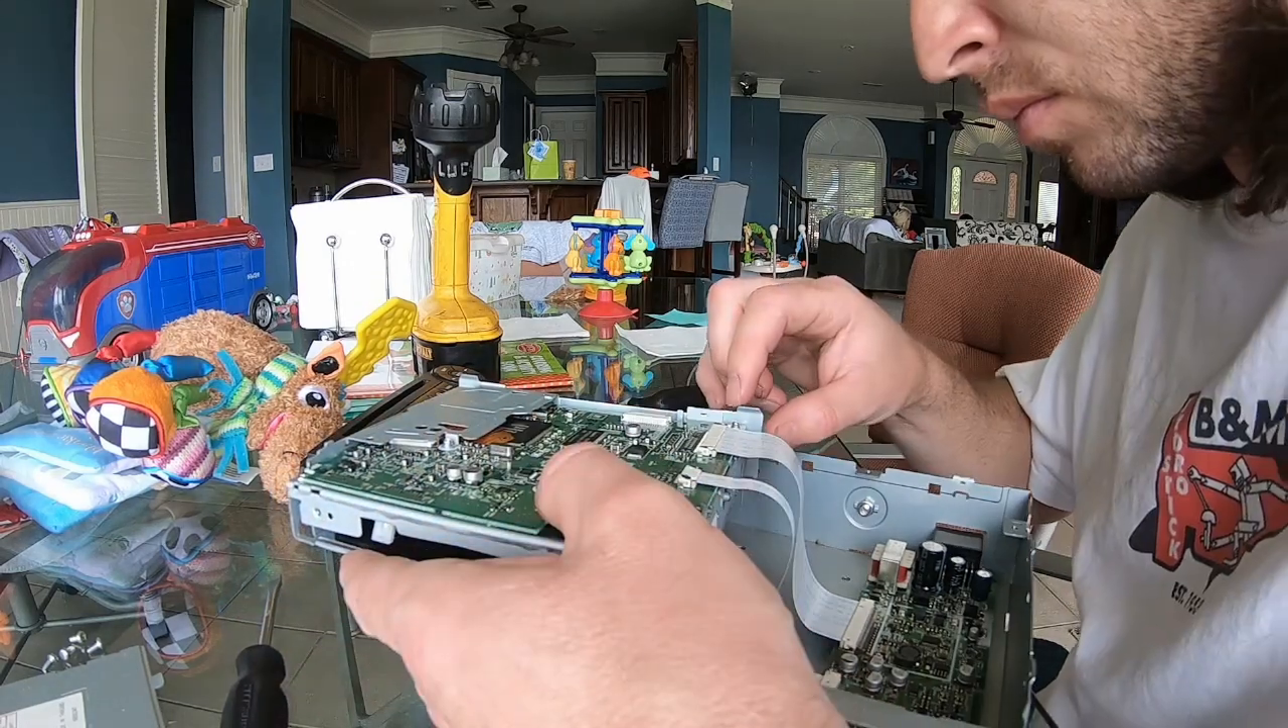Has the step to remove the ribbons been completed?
No.